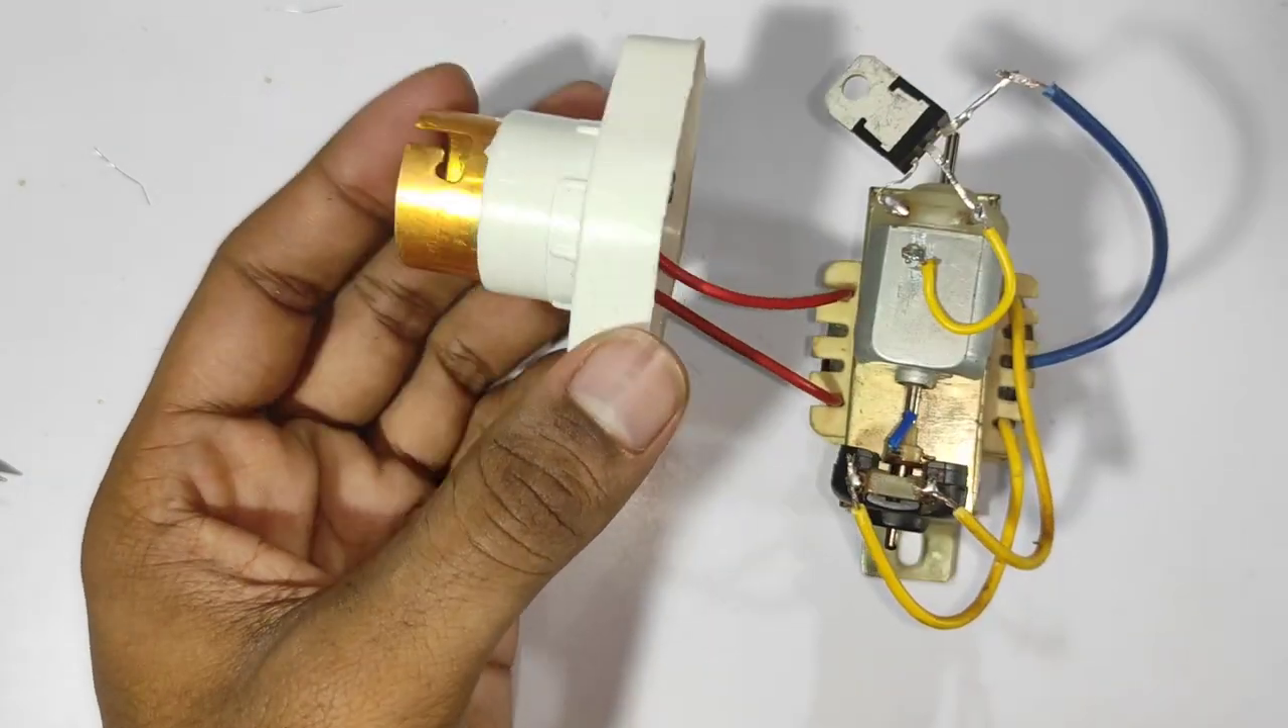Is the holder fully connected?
Yes.